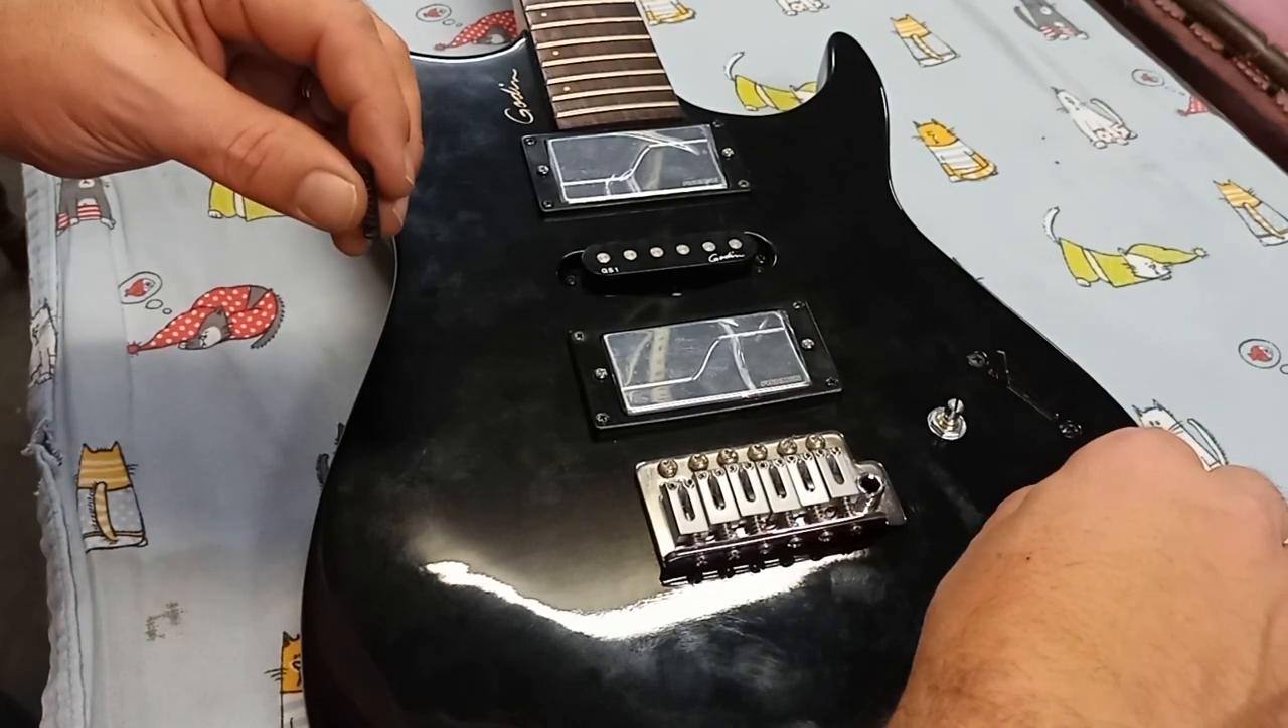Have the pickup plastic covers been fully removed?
No.